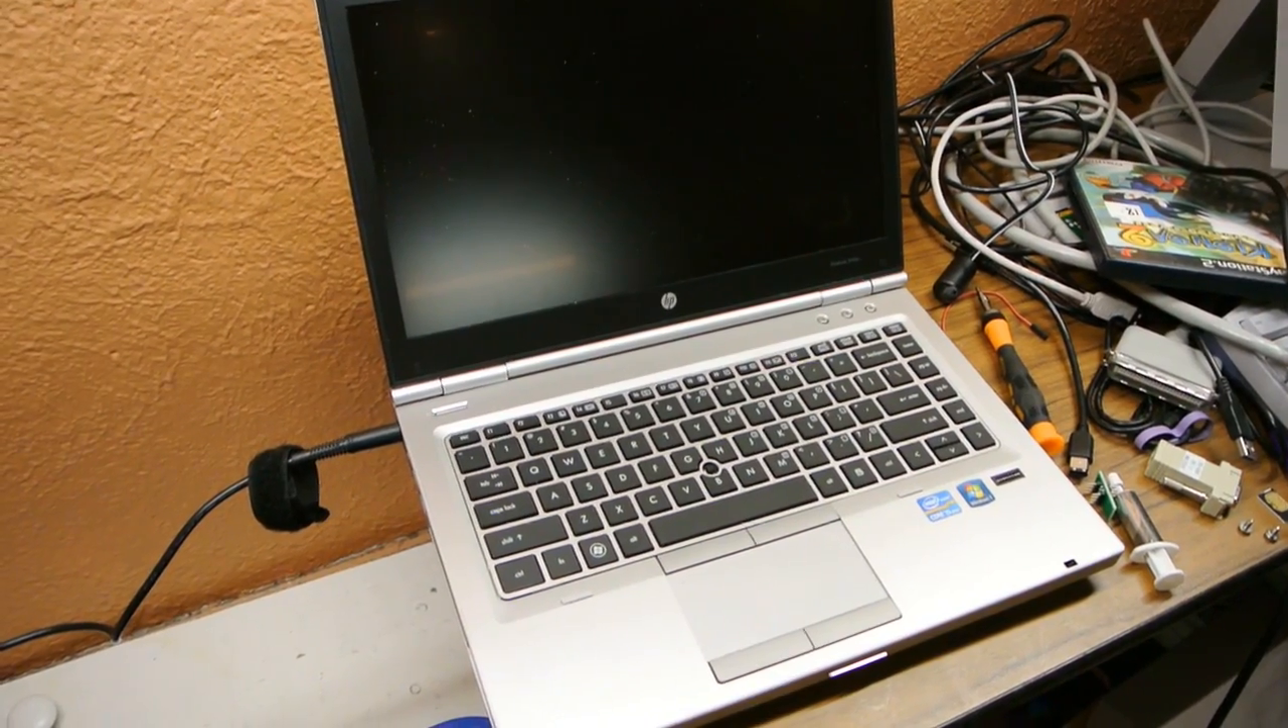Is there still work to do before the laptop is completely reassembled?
No.